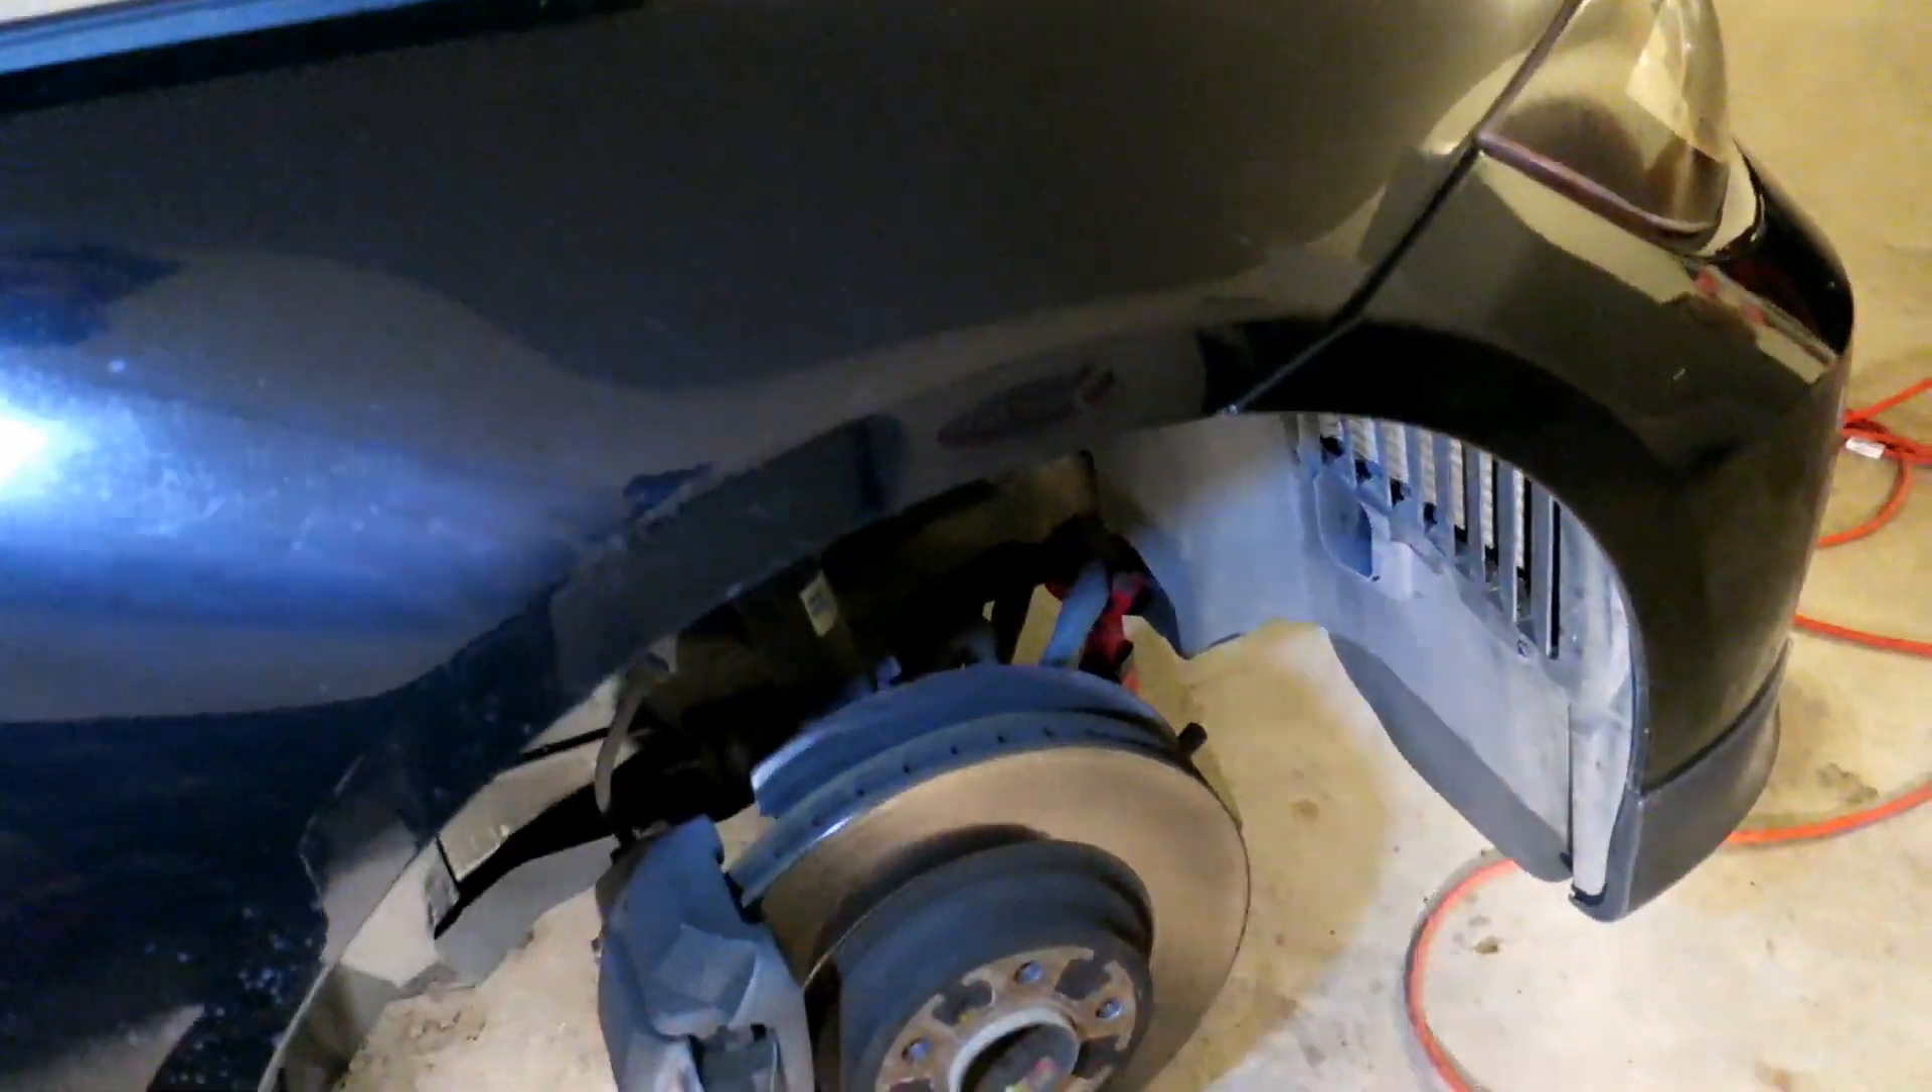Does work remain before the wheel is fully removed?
No.